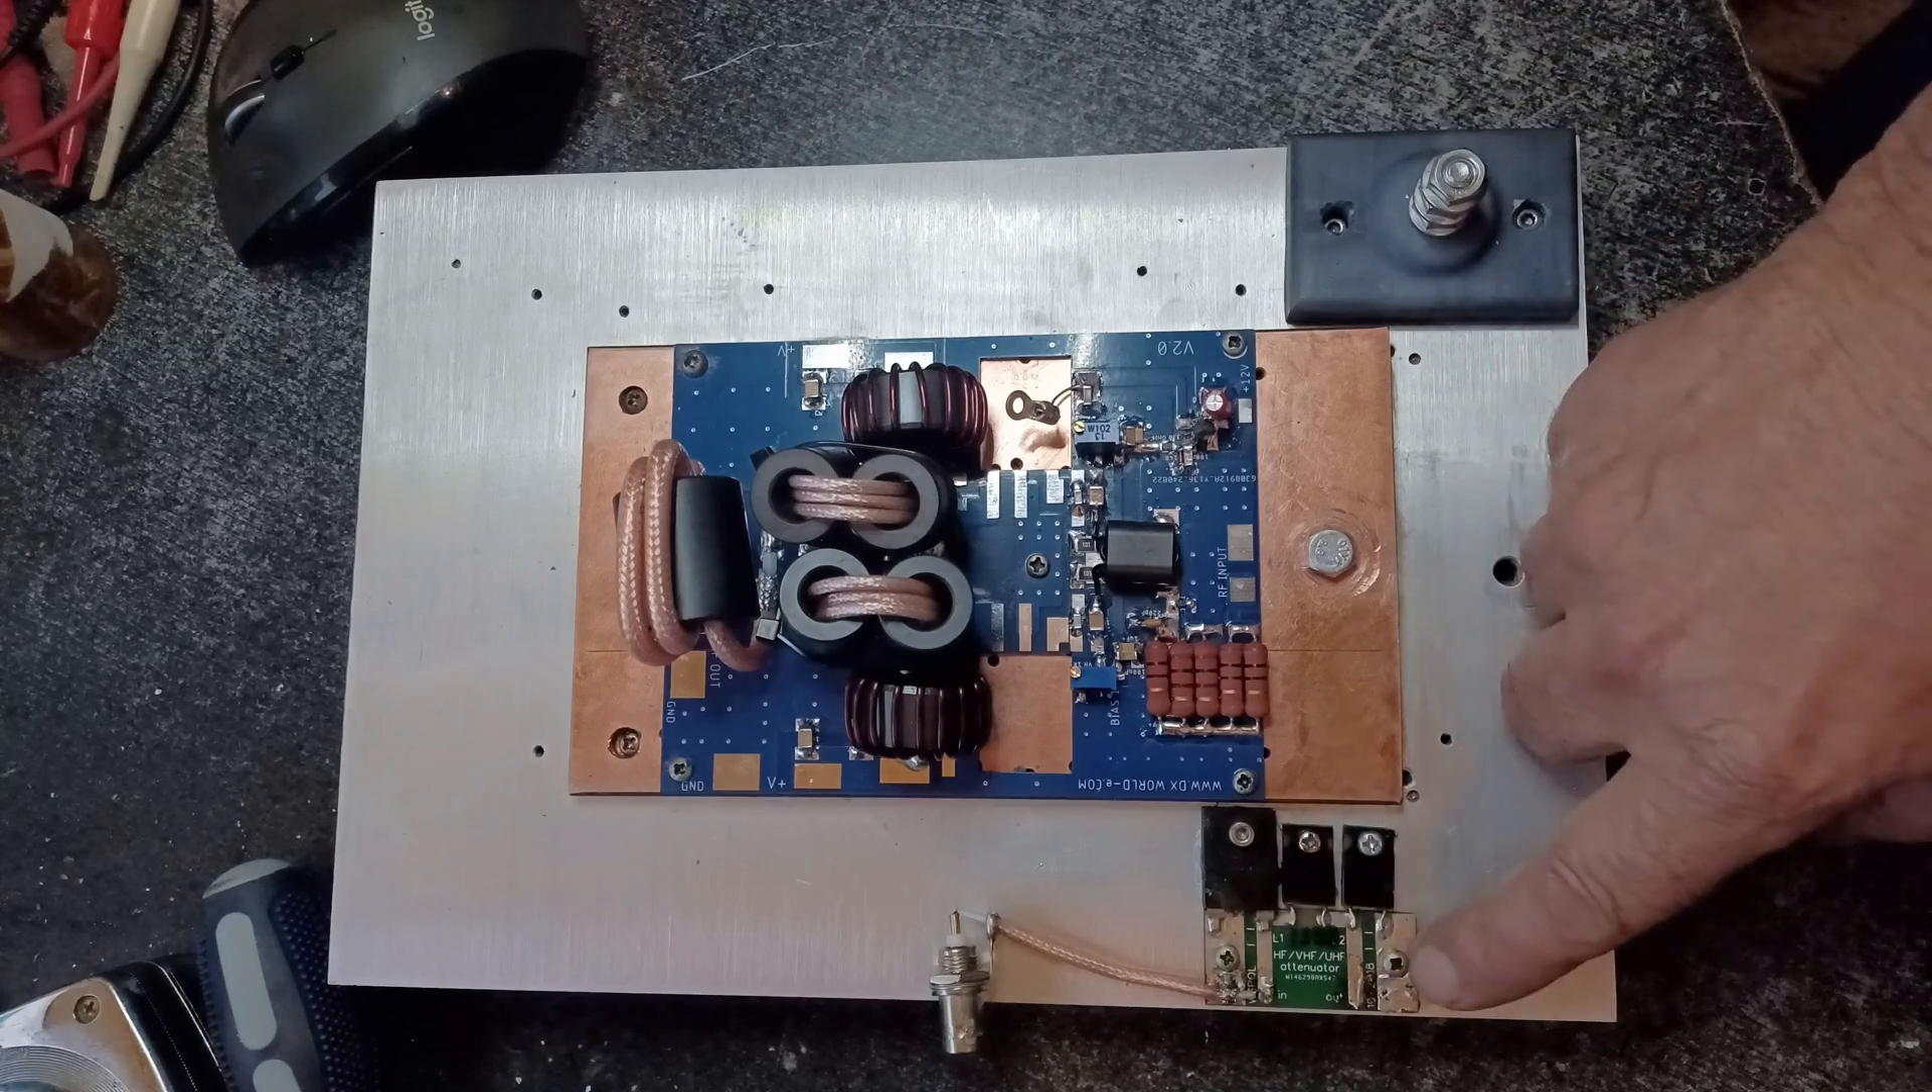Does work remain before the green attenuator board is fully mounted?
No.